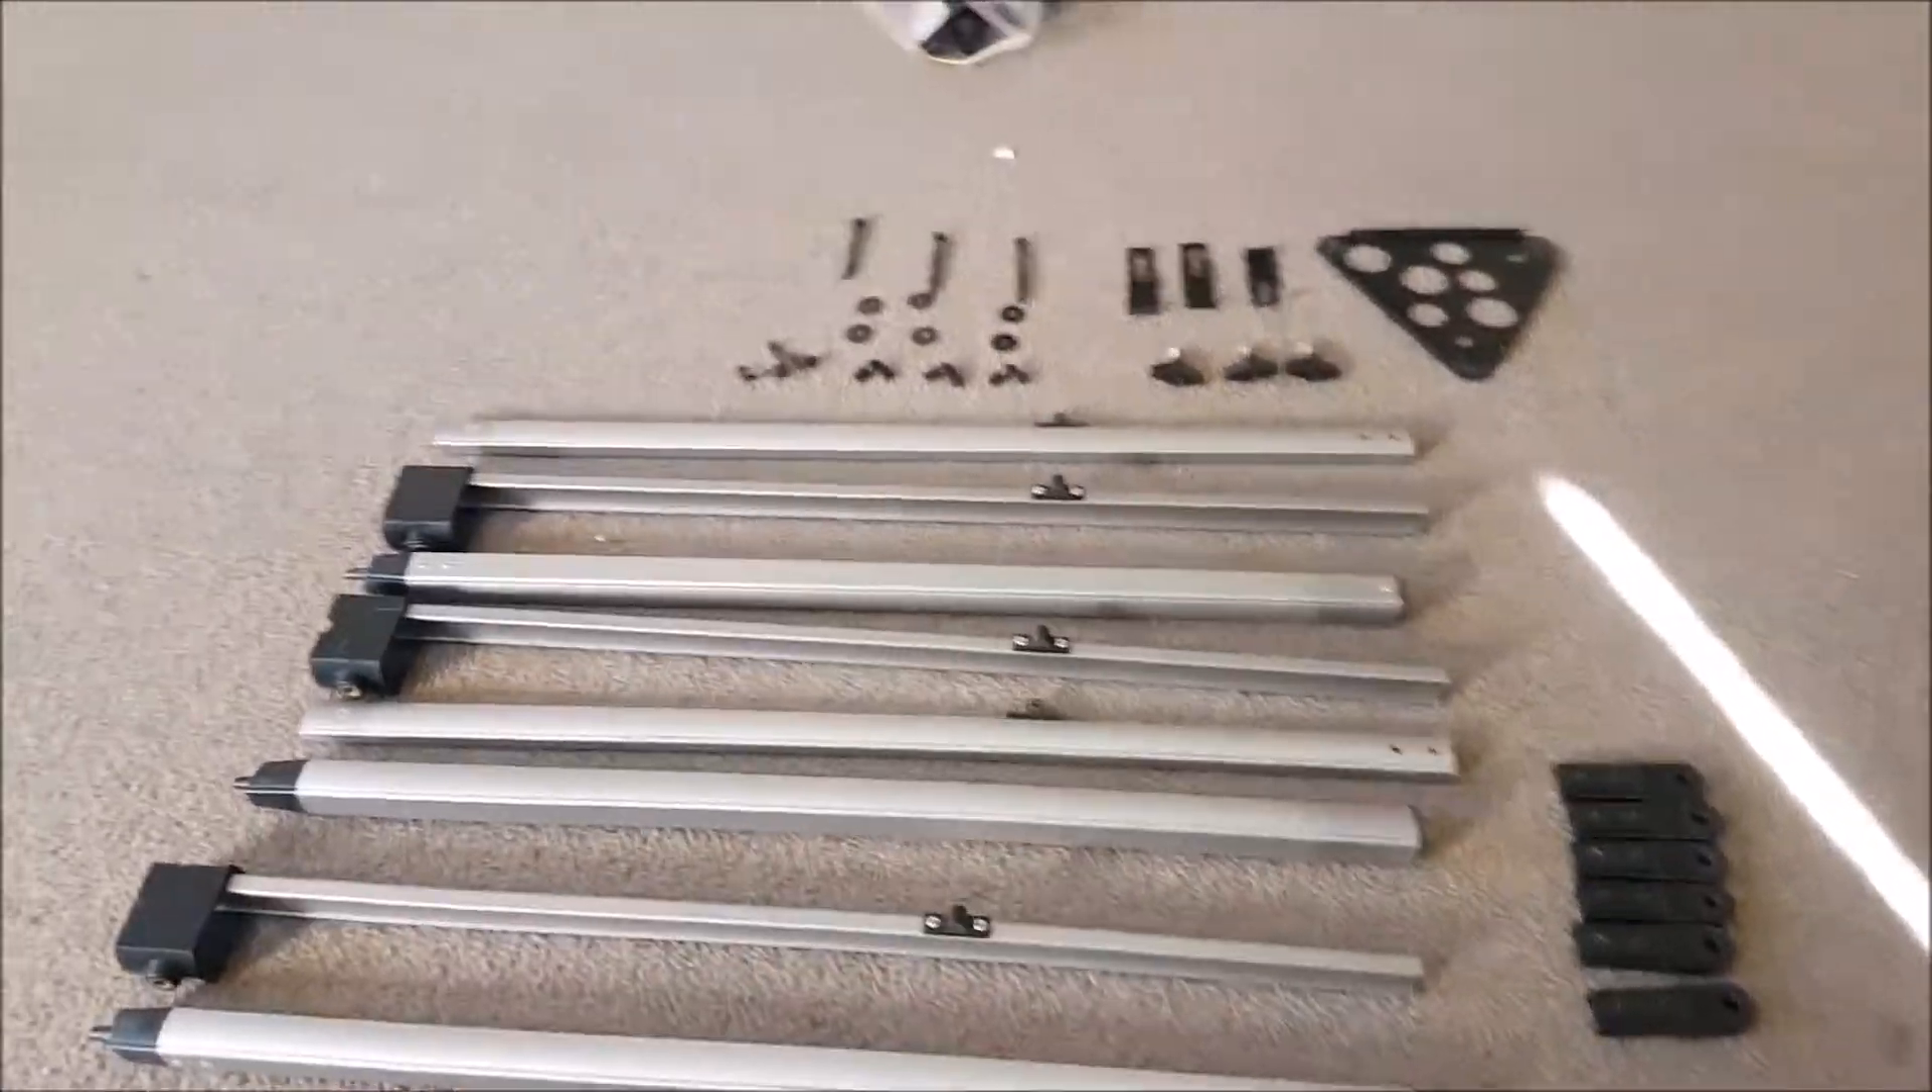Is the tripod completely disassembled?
Yes.